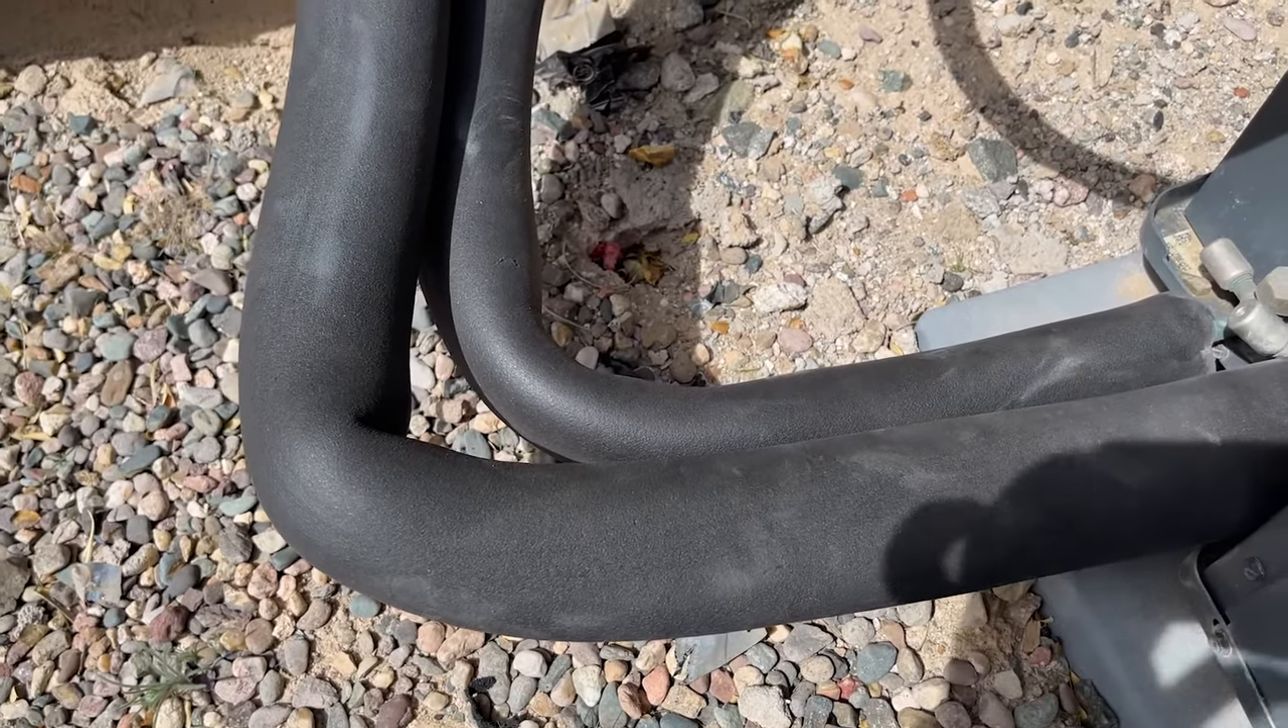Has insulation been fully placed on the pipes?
Yes.